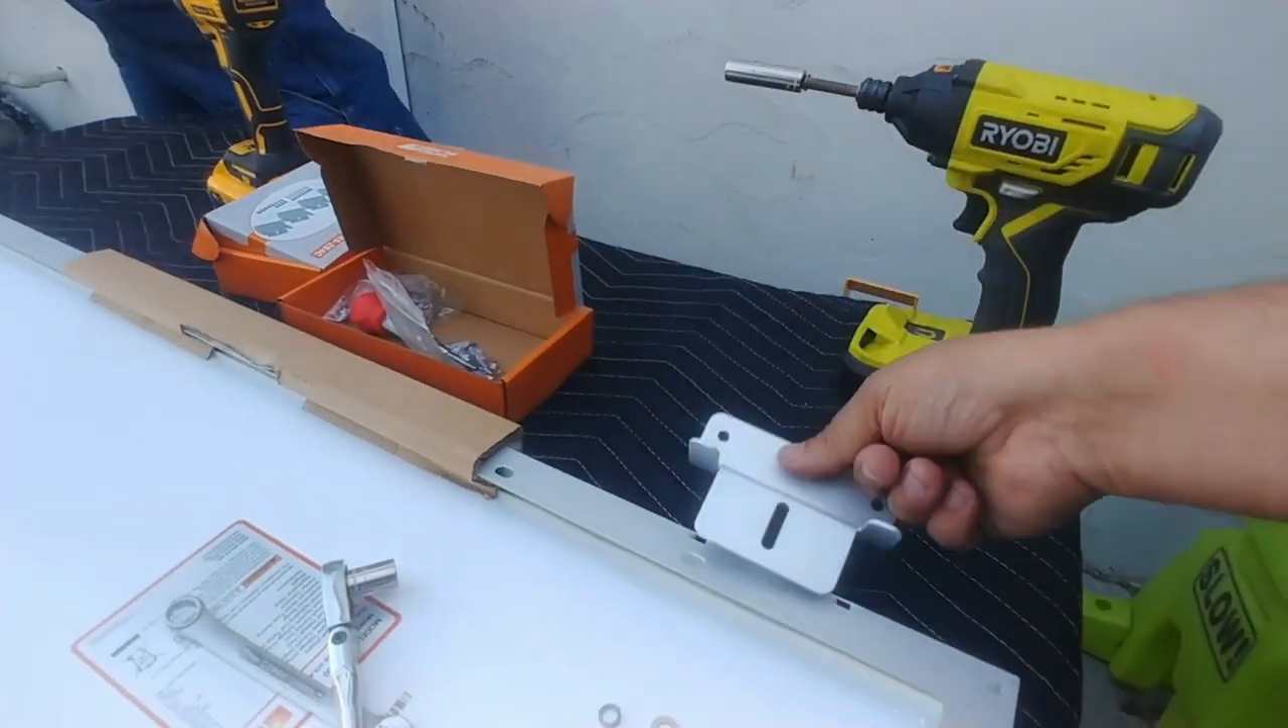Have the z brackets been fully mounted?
No.